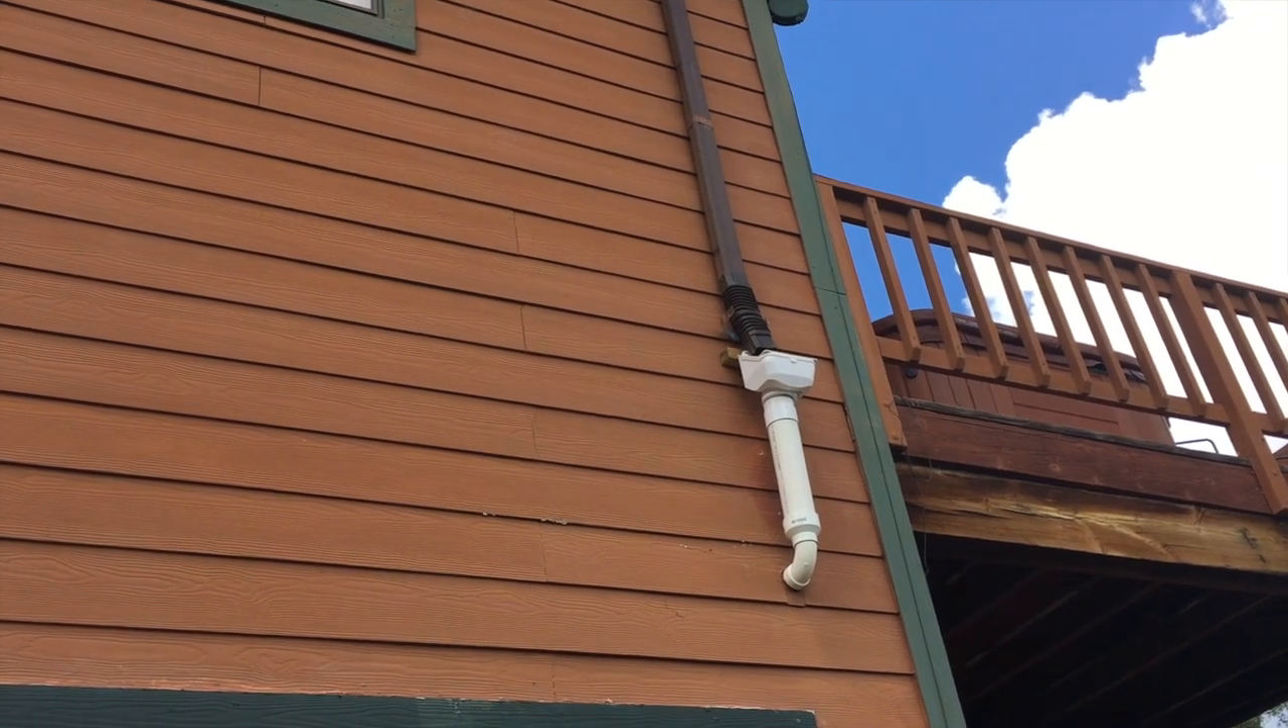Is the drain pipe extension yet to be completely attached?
No.